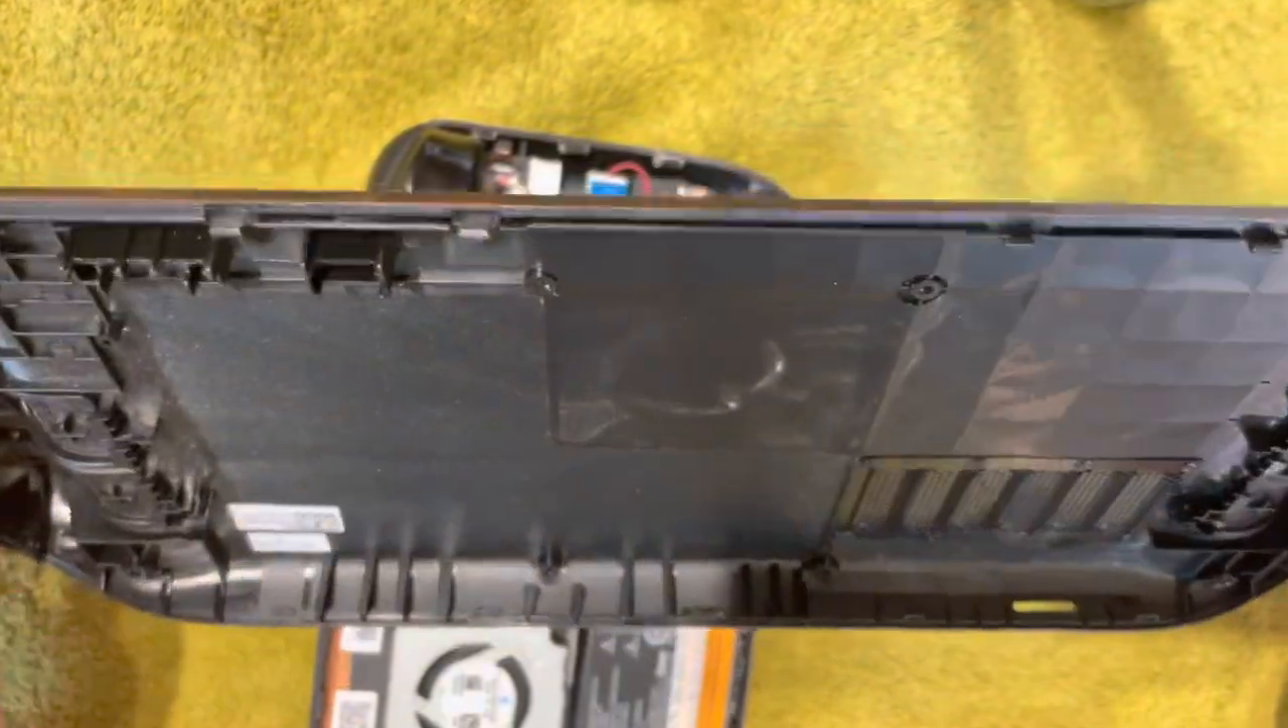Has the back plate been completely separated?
Yes.